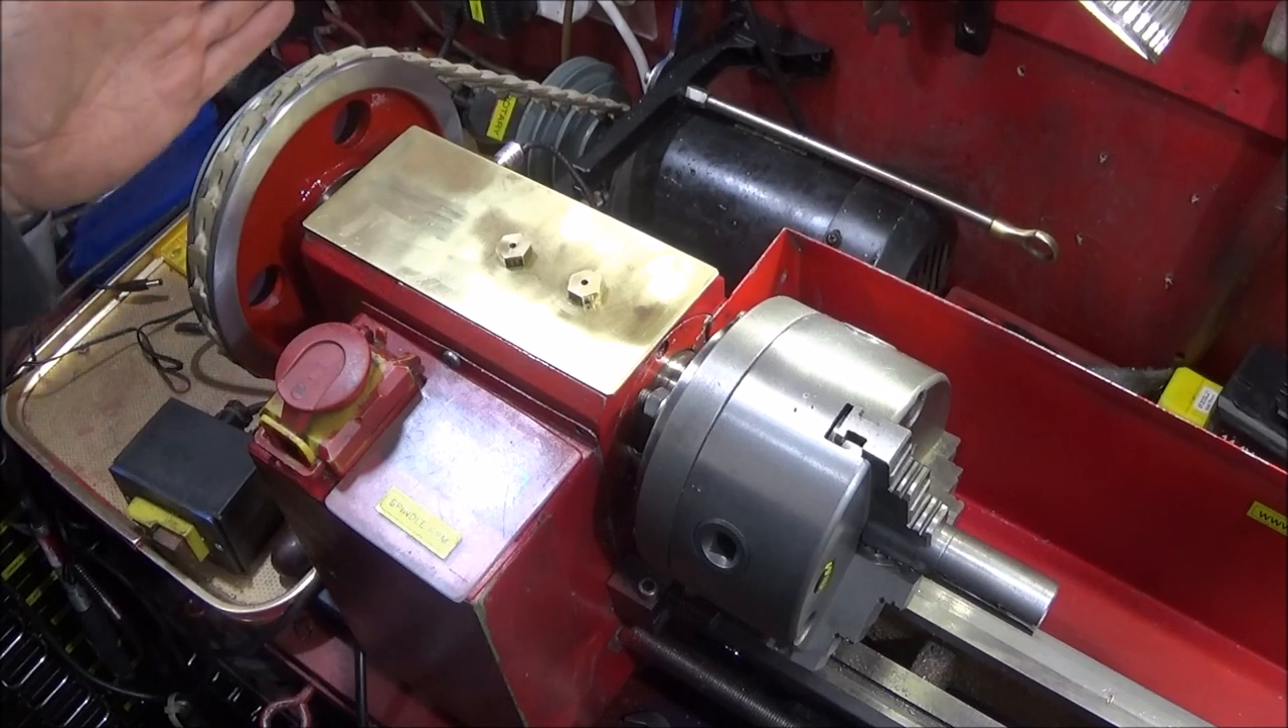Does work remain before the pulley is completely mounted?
No.